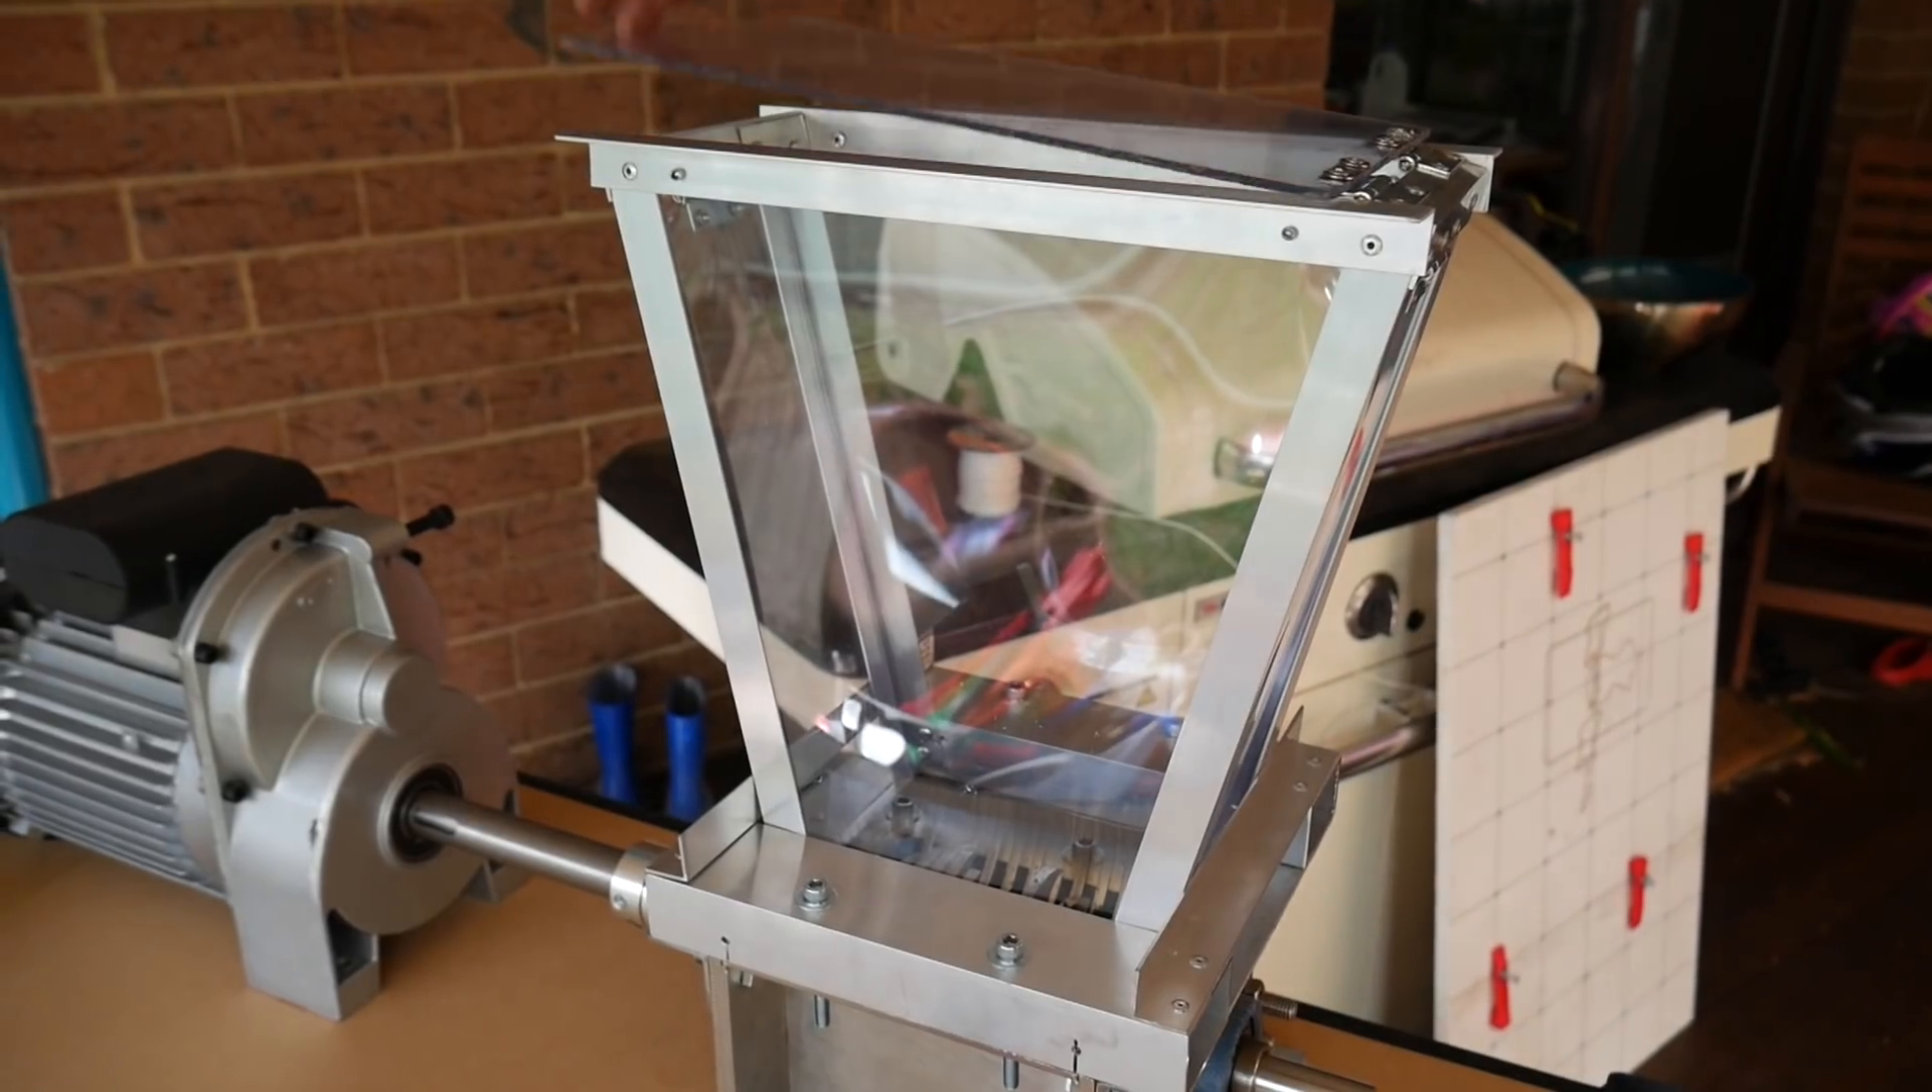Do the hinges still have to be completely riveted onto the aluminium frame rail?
No.